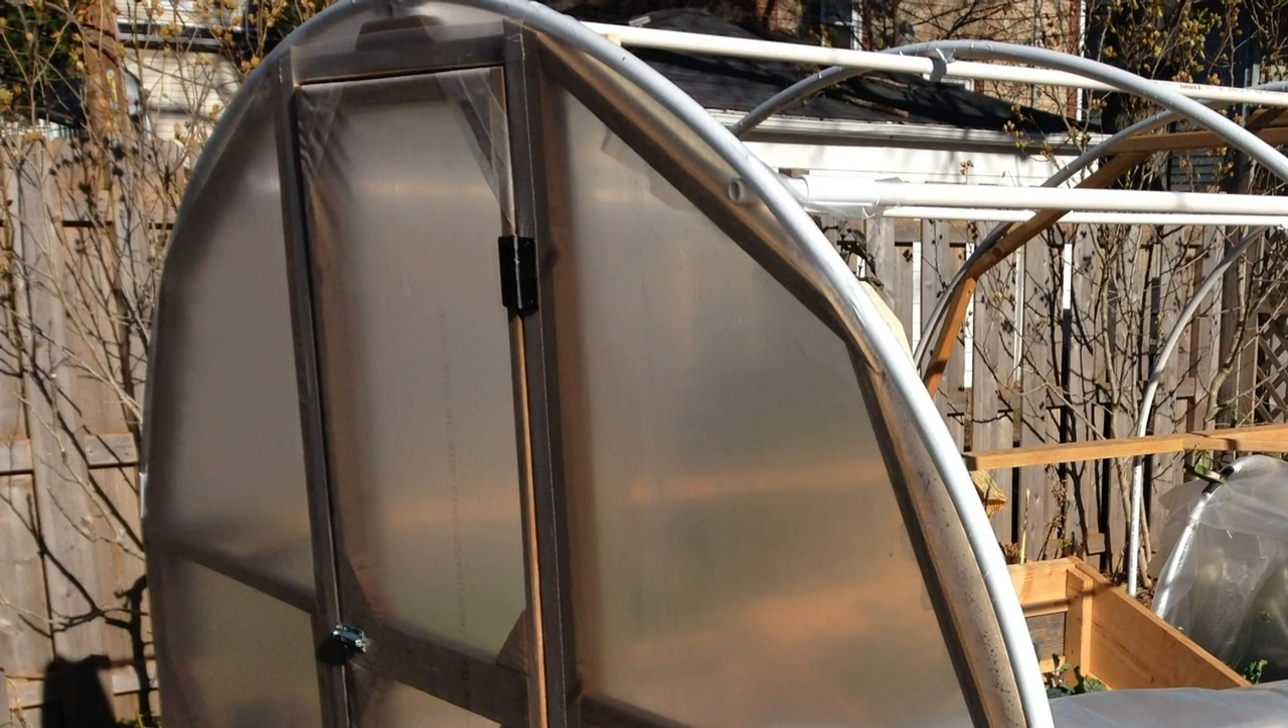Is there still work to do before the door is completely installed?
No.